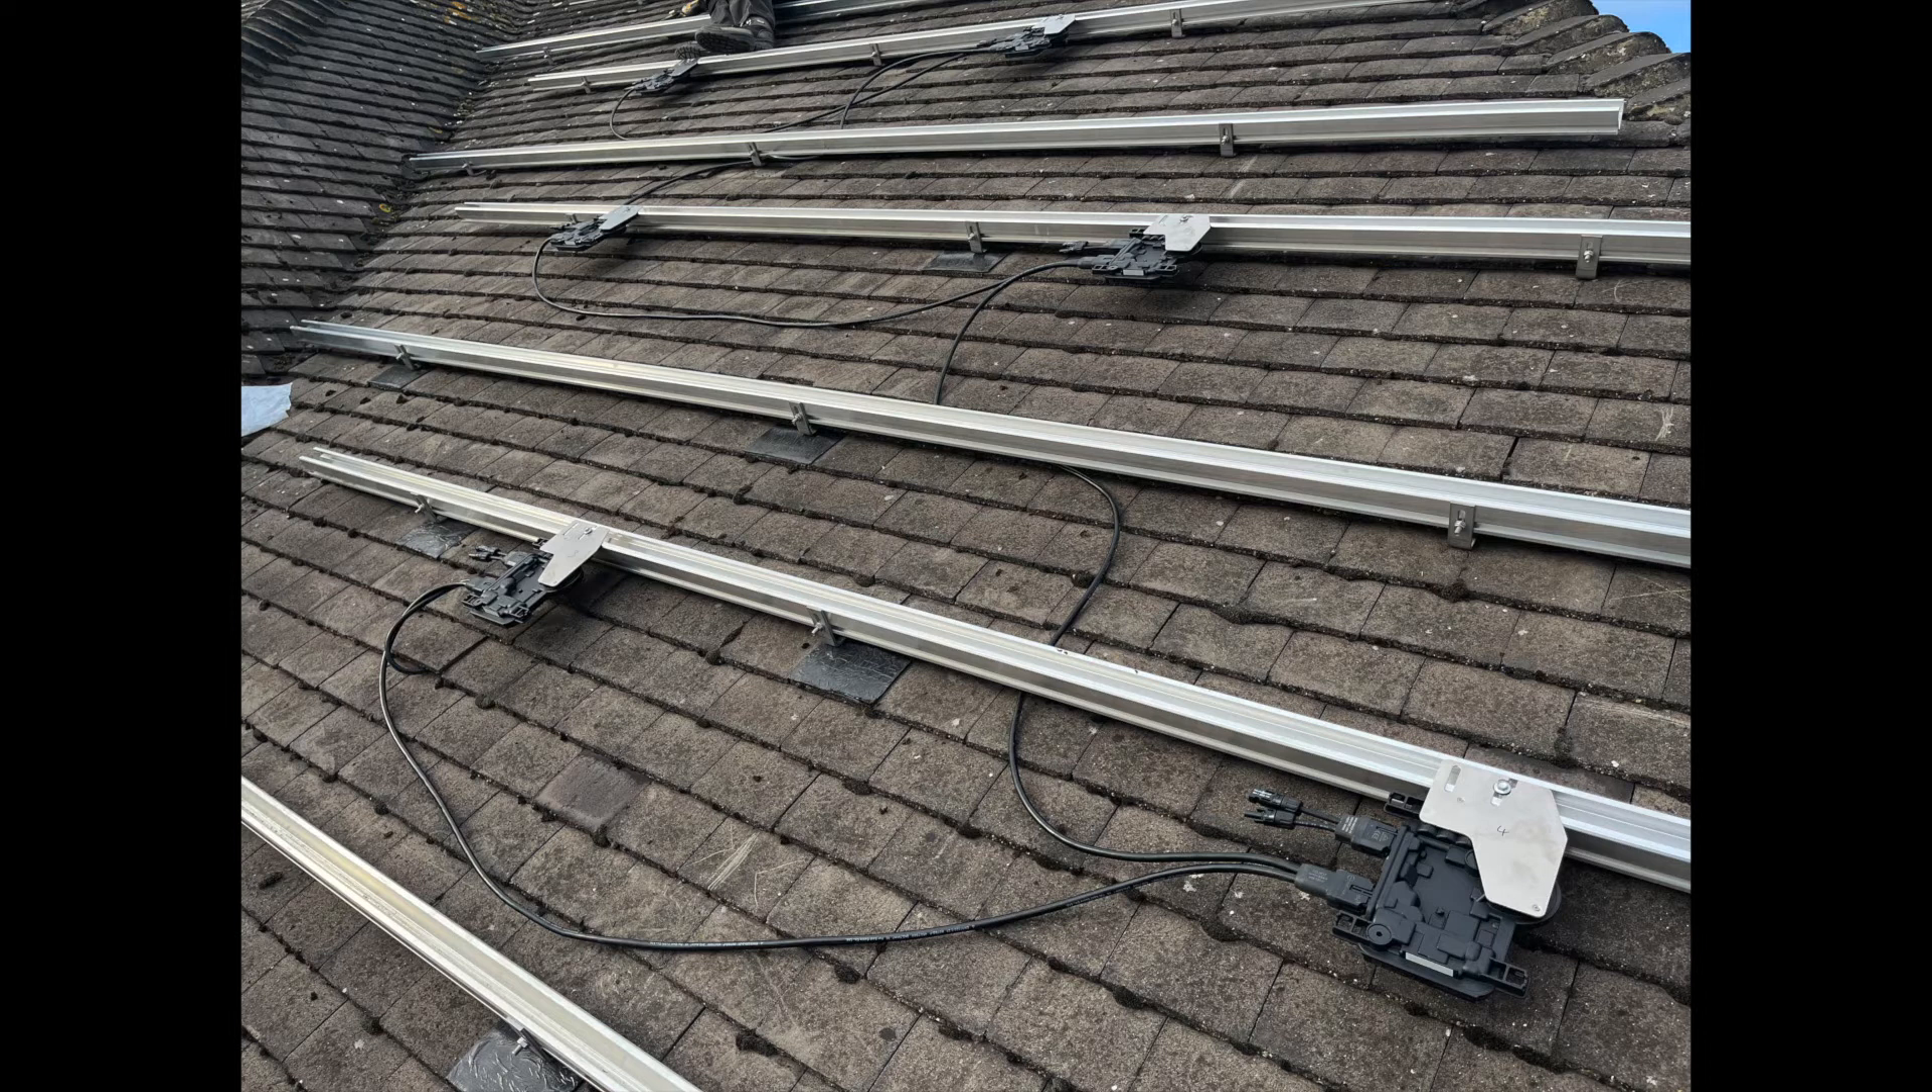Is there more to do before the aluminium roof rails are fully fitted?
No.